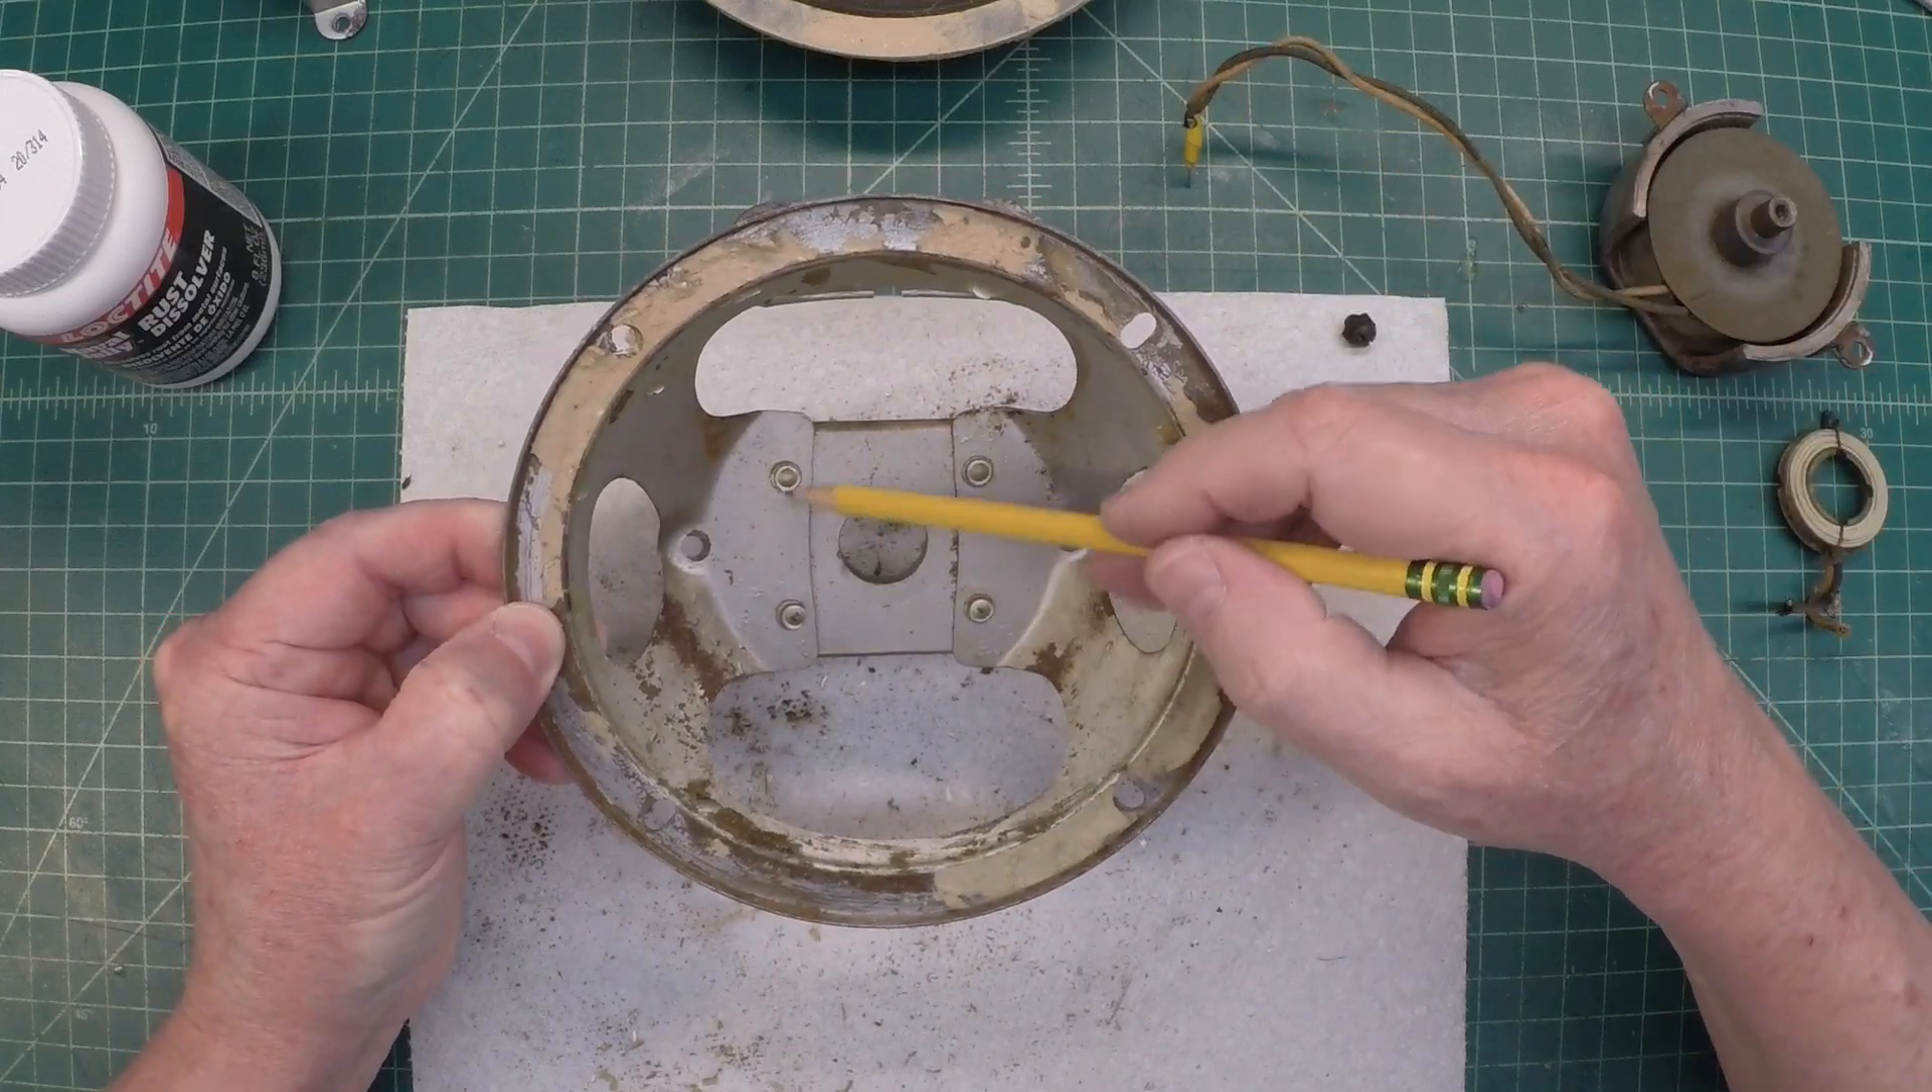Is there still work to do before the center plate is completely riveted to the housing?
No.